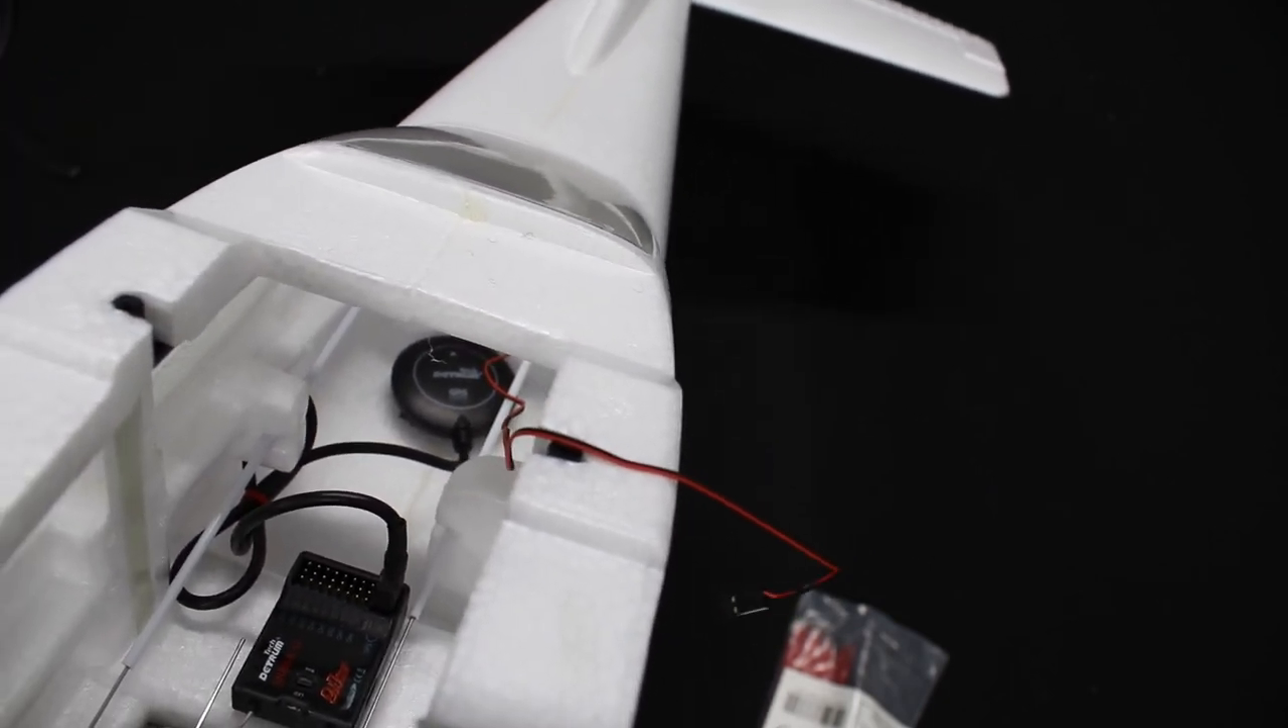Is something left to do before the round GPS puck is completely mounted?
No.